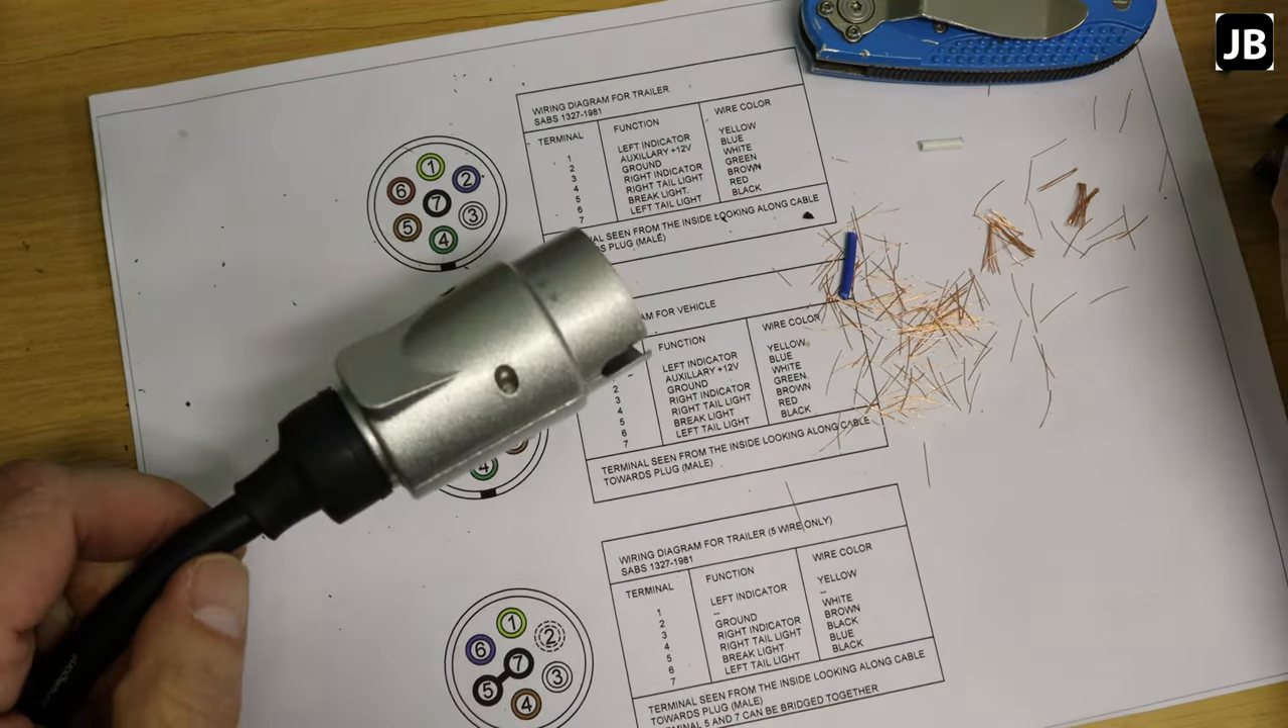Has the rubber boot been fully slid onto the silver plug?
Yes.